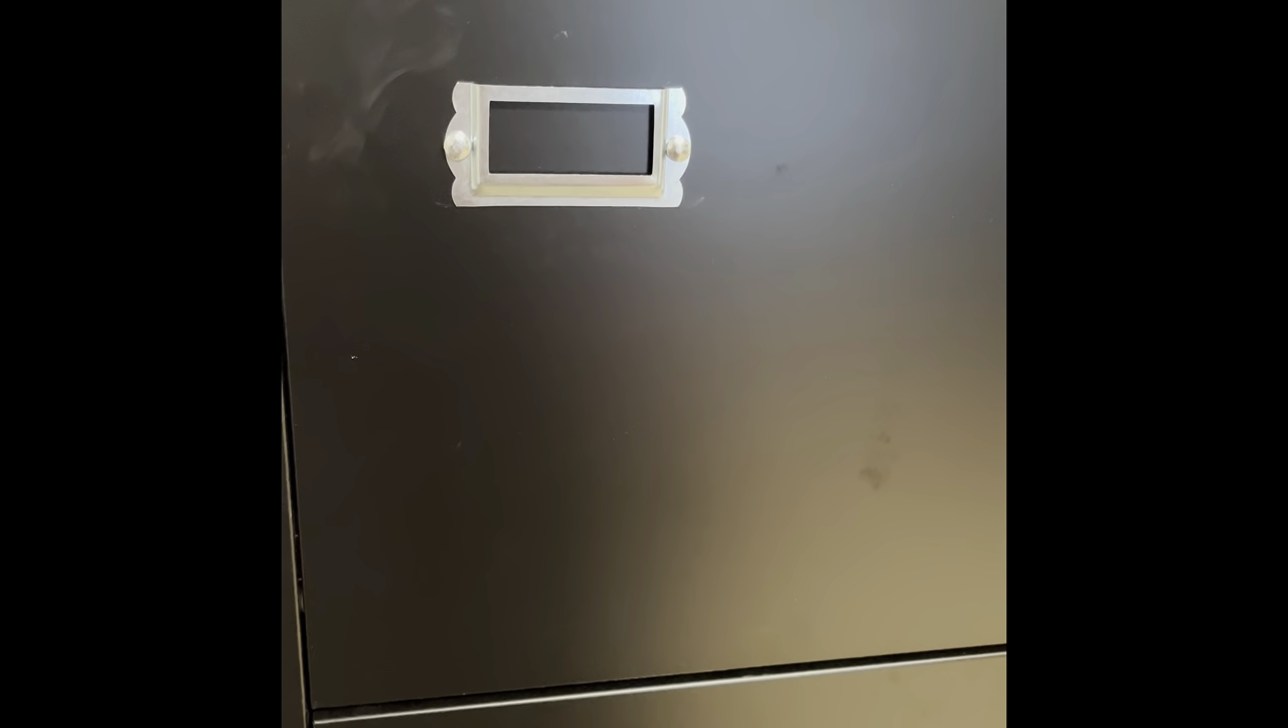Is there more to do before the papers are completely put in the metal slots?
Yes.